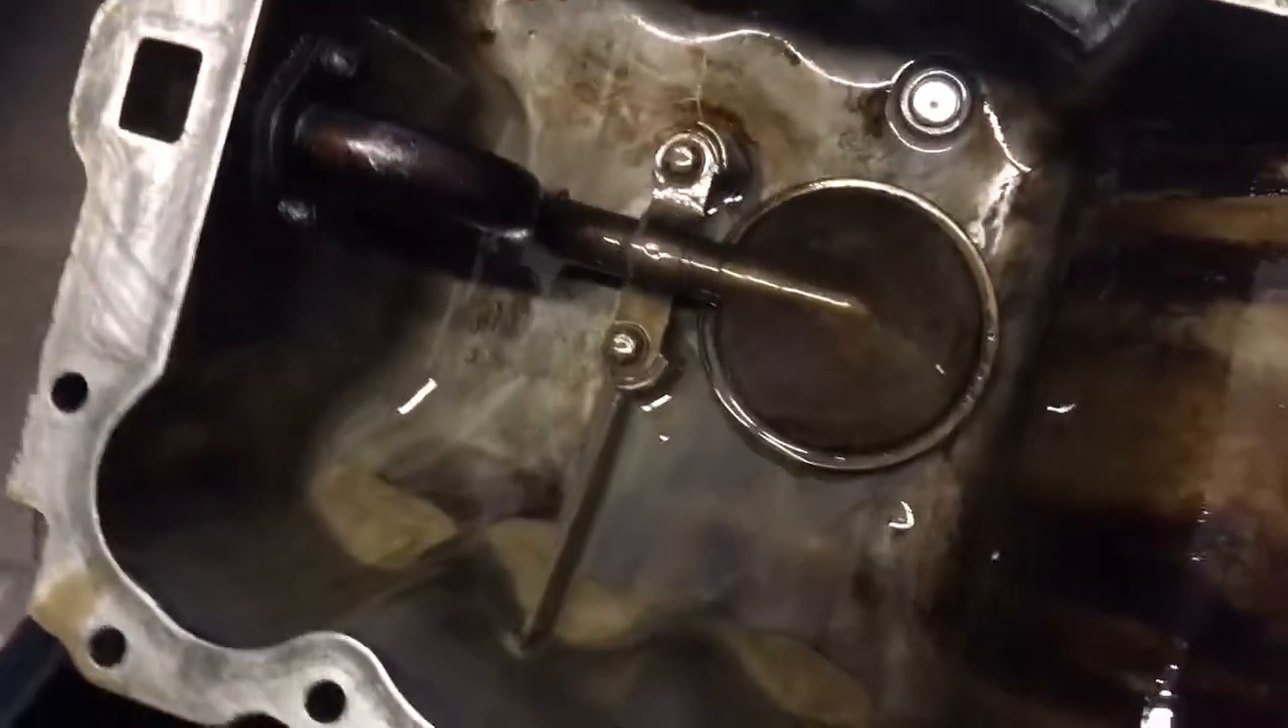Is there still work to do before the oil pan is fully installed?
Yes.